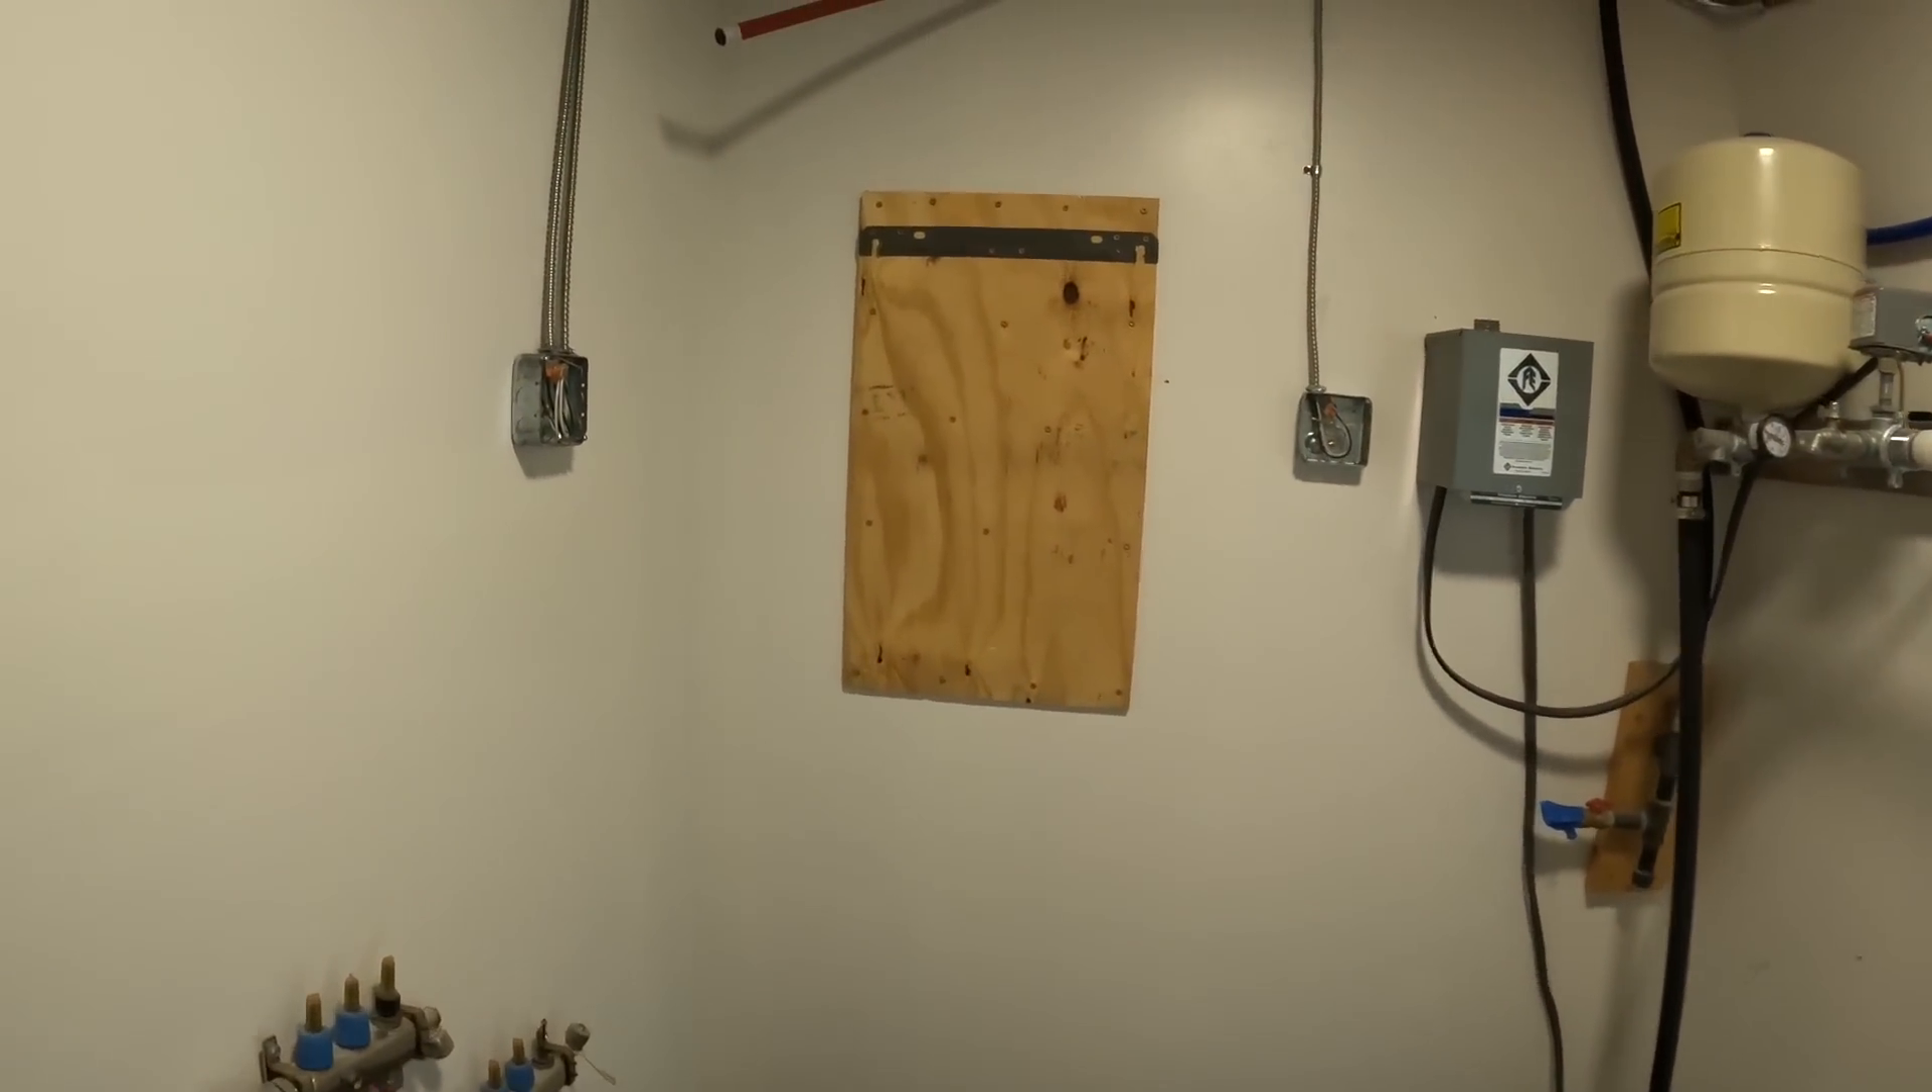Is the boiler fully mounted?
No.